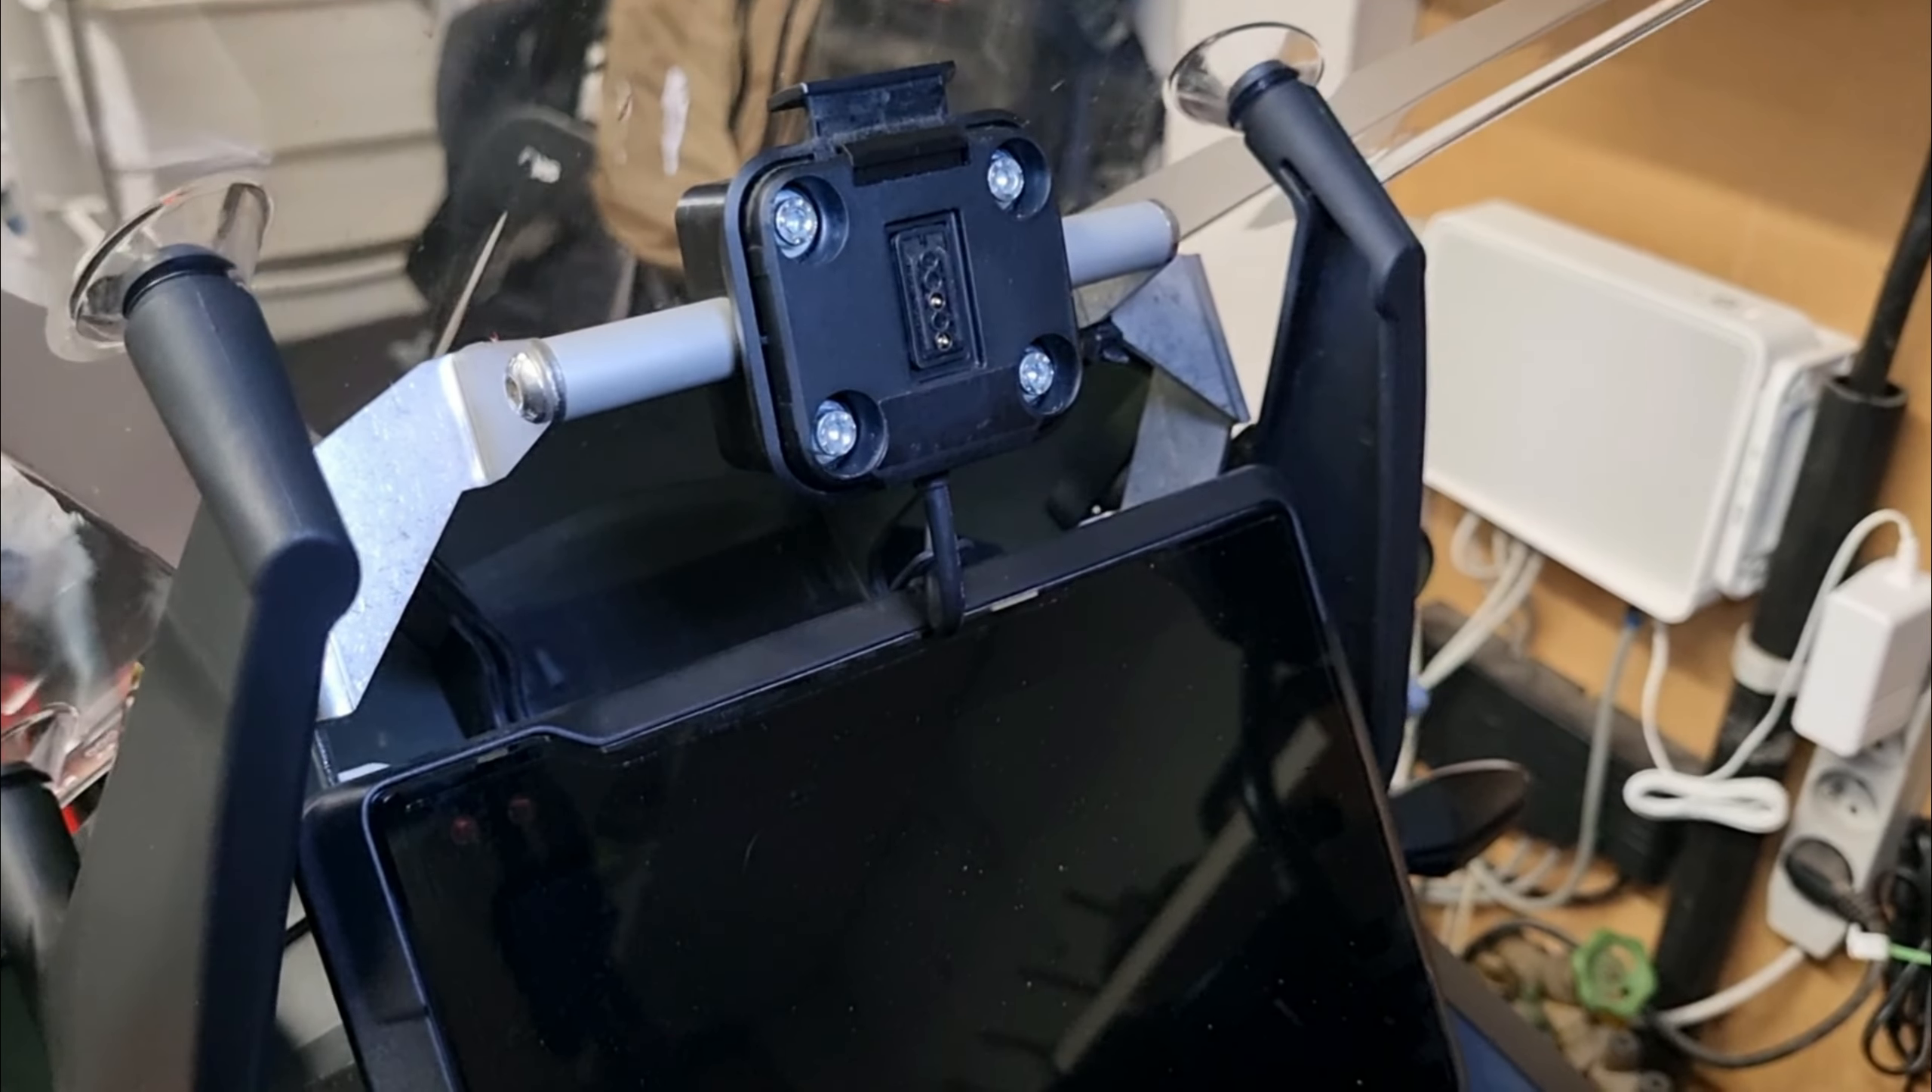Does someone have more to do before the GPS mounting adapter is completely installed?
No.